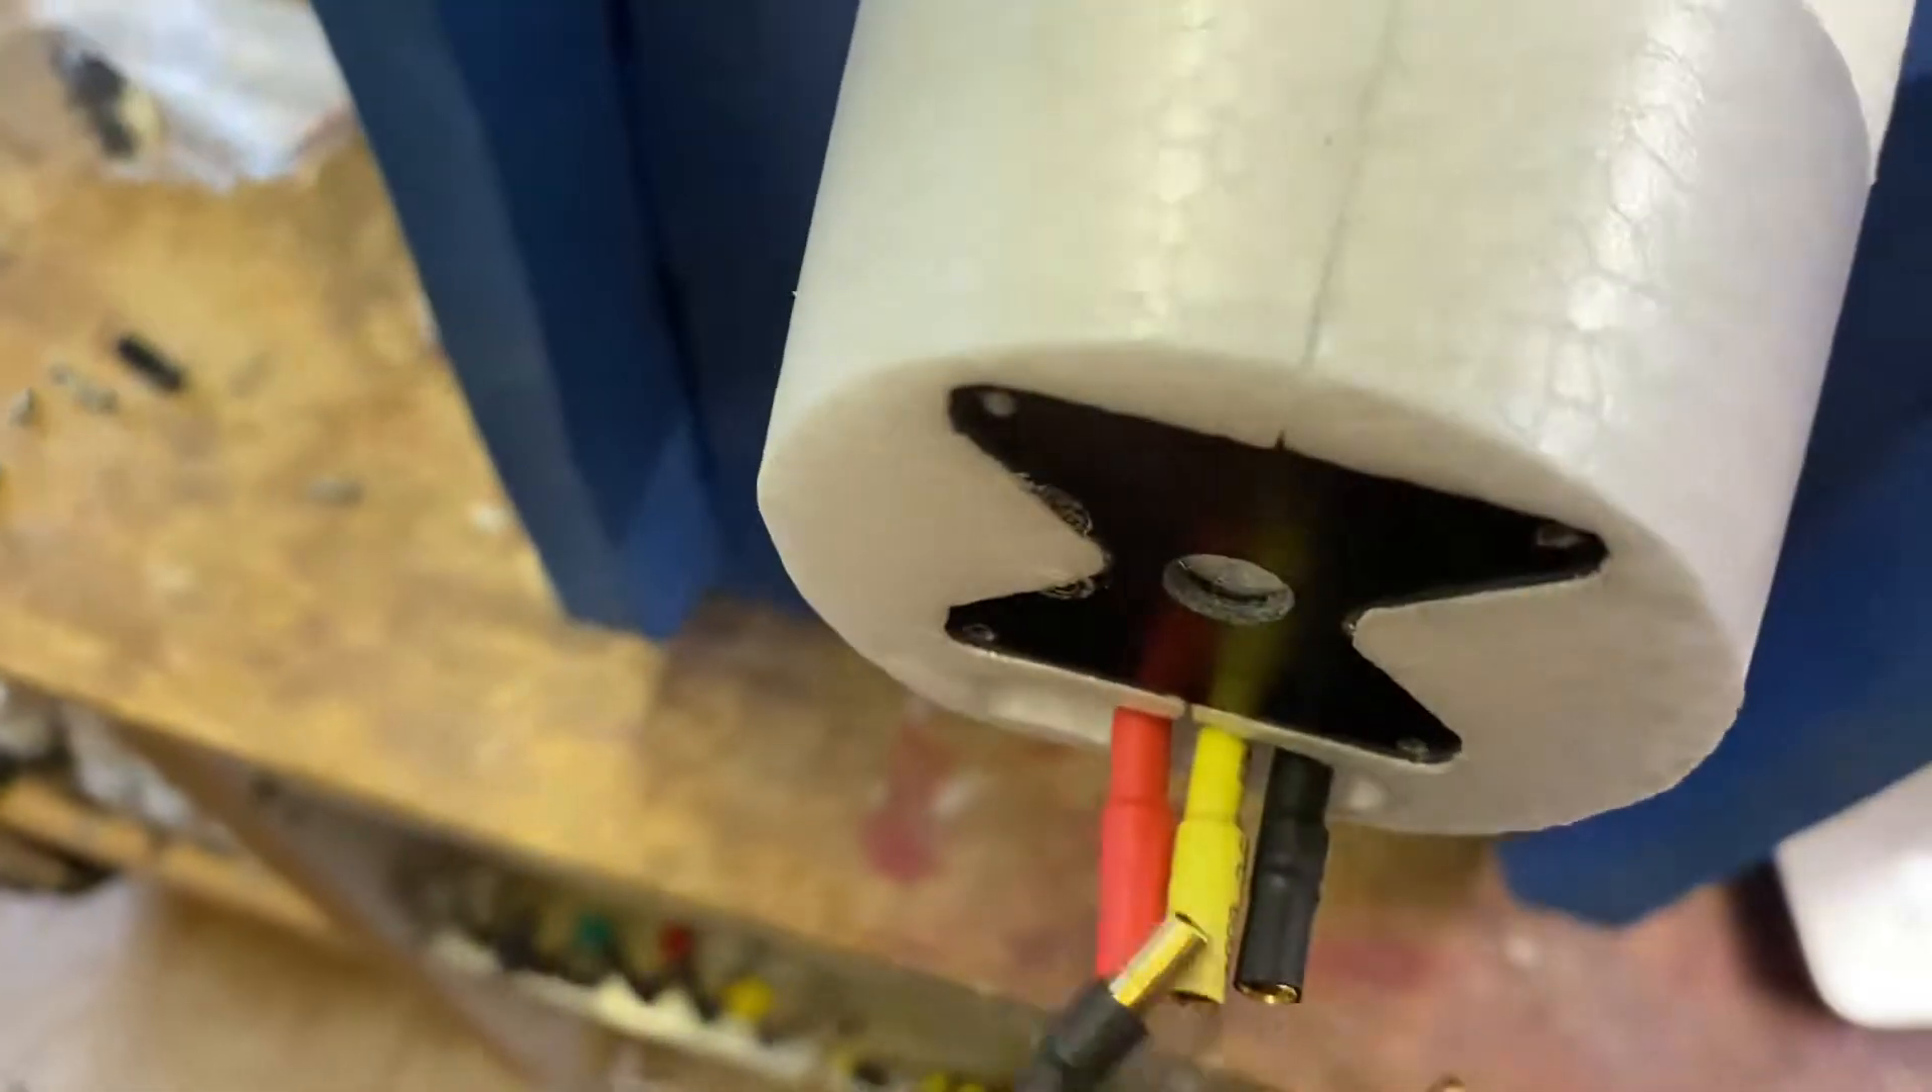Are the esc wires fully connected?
No.